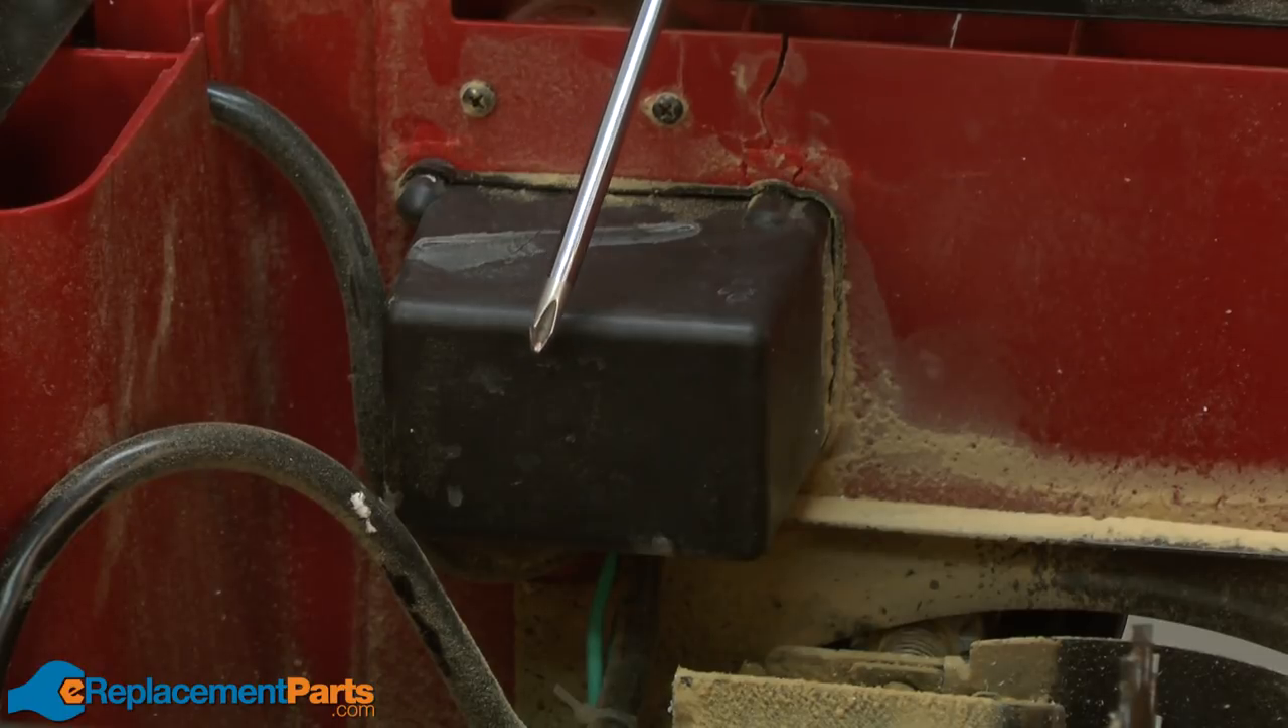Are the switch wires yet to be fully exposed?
Yes.